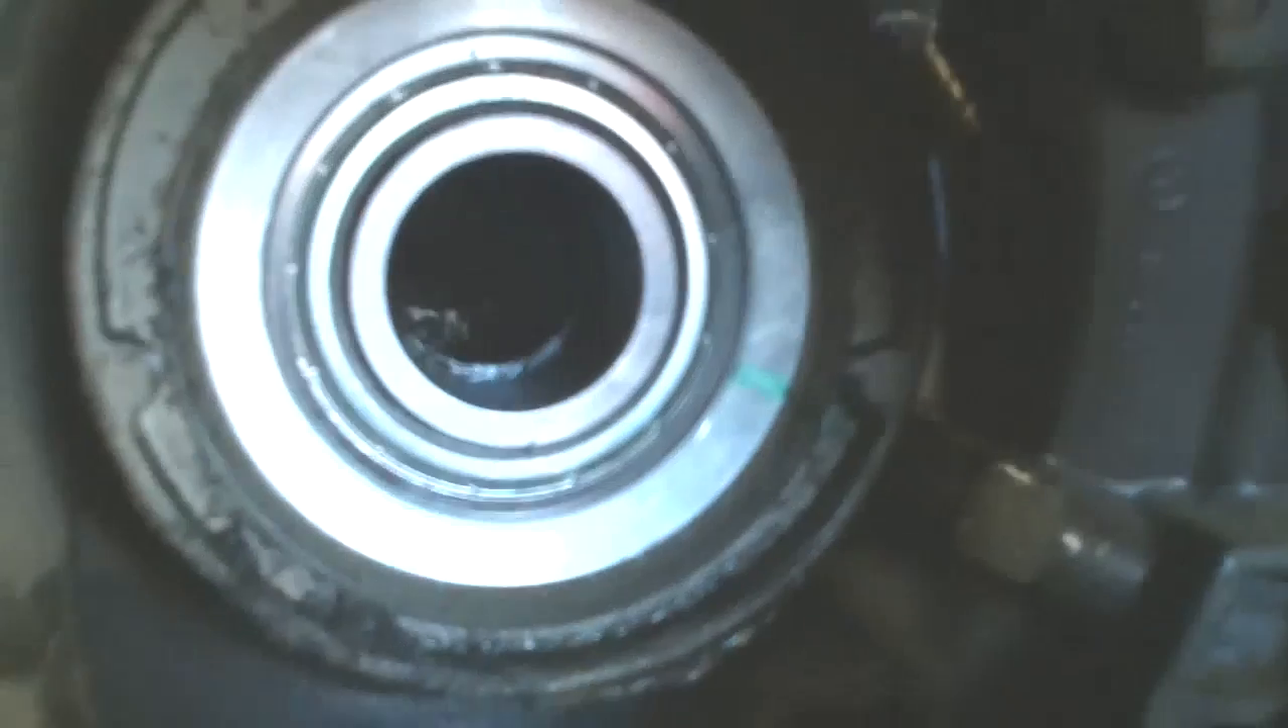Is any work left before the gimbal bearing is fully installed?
No.